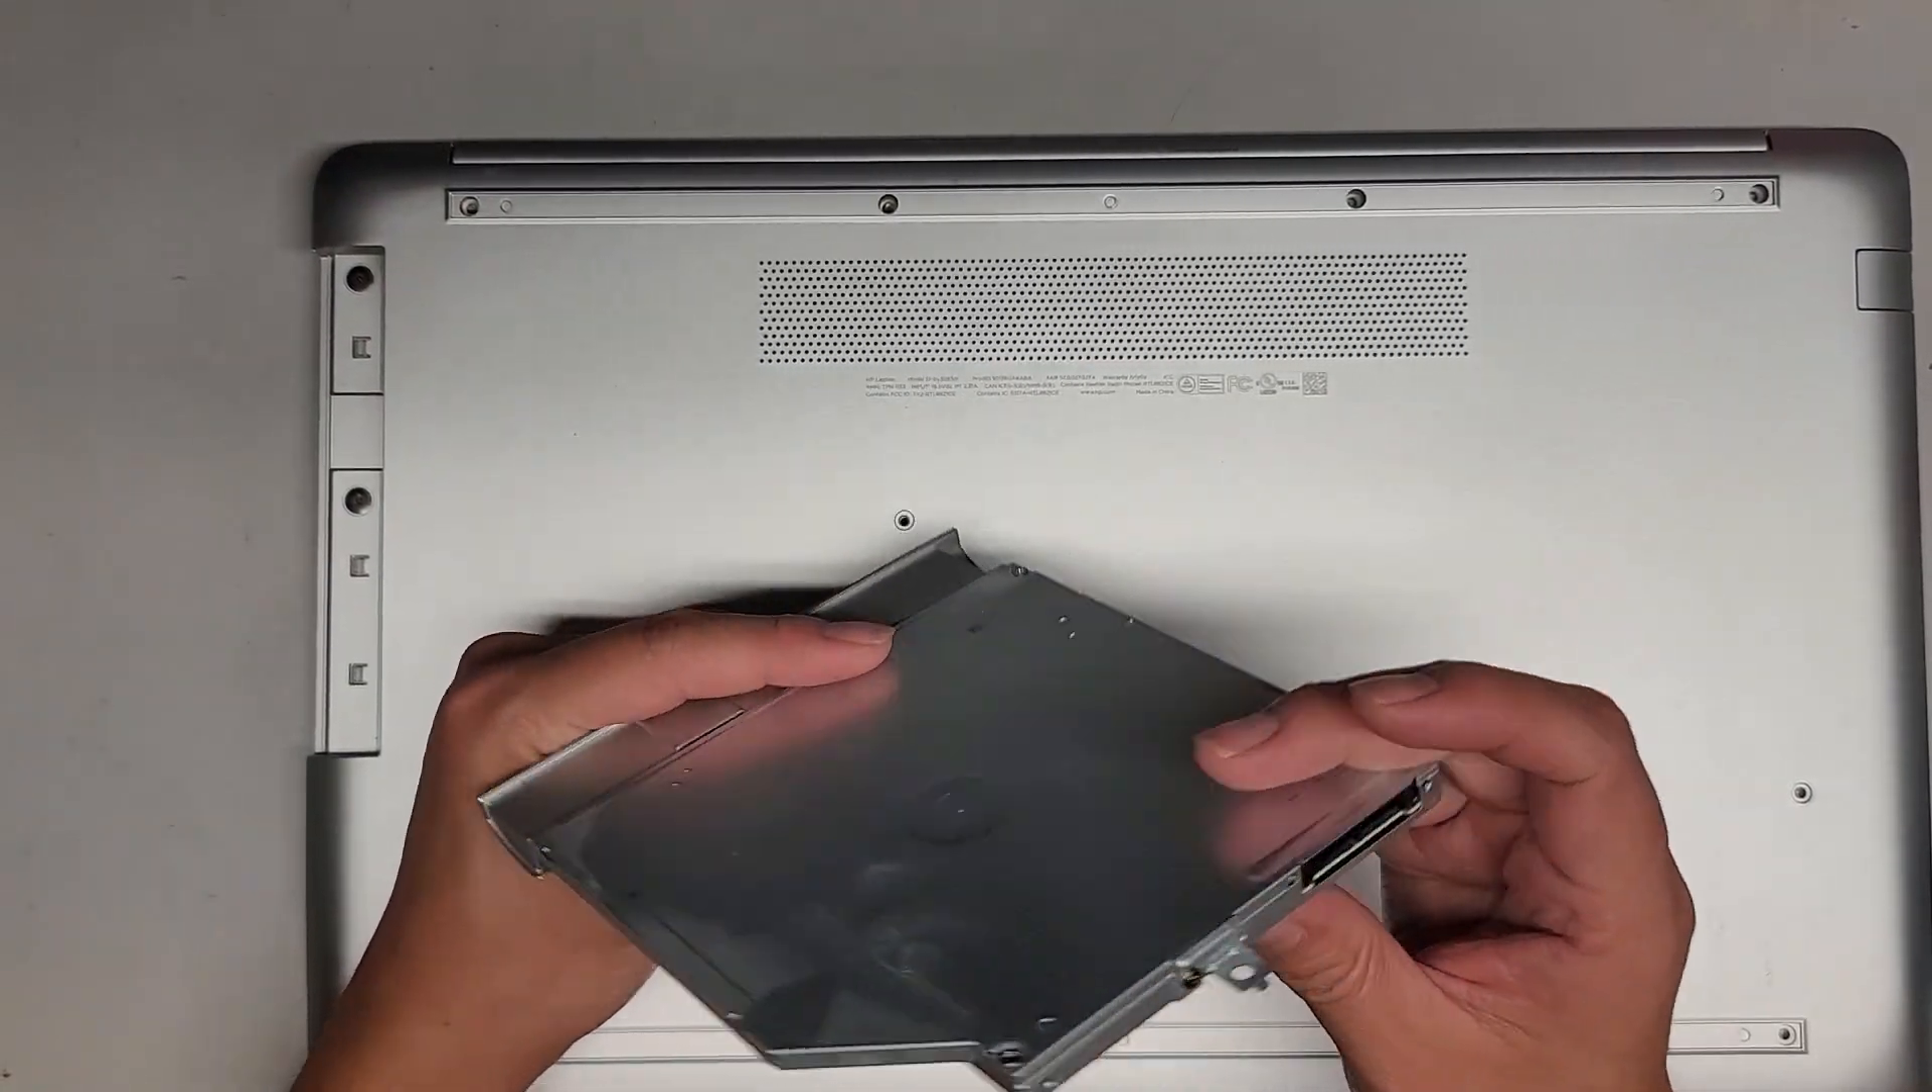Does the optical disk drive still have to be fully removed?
No.